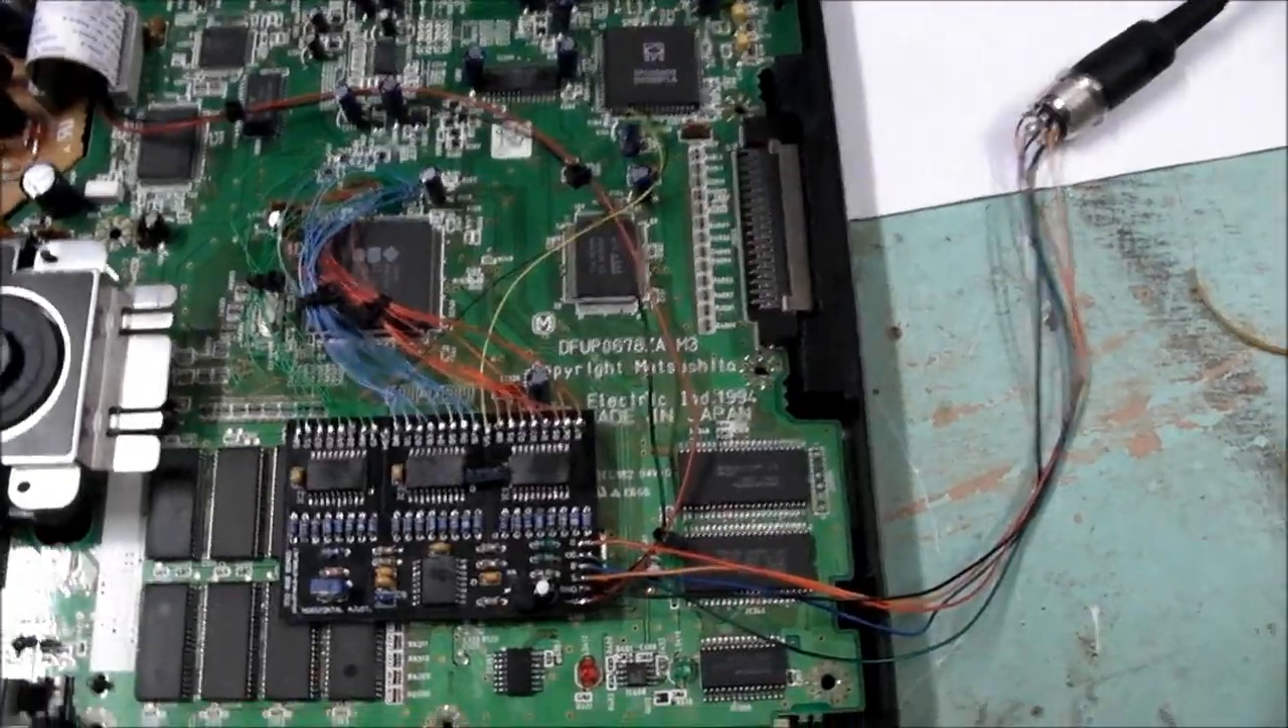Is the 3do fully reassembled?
No.